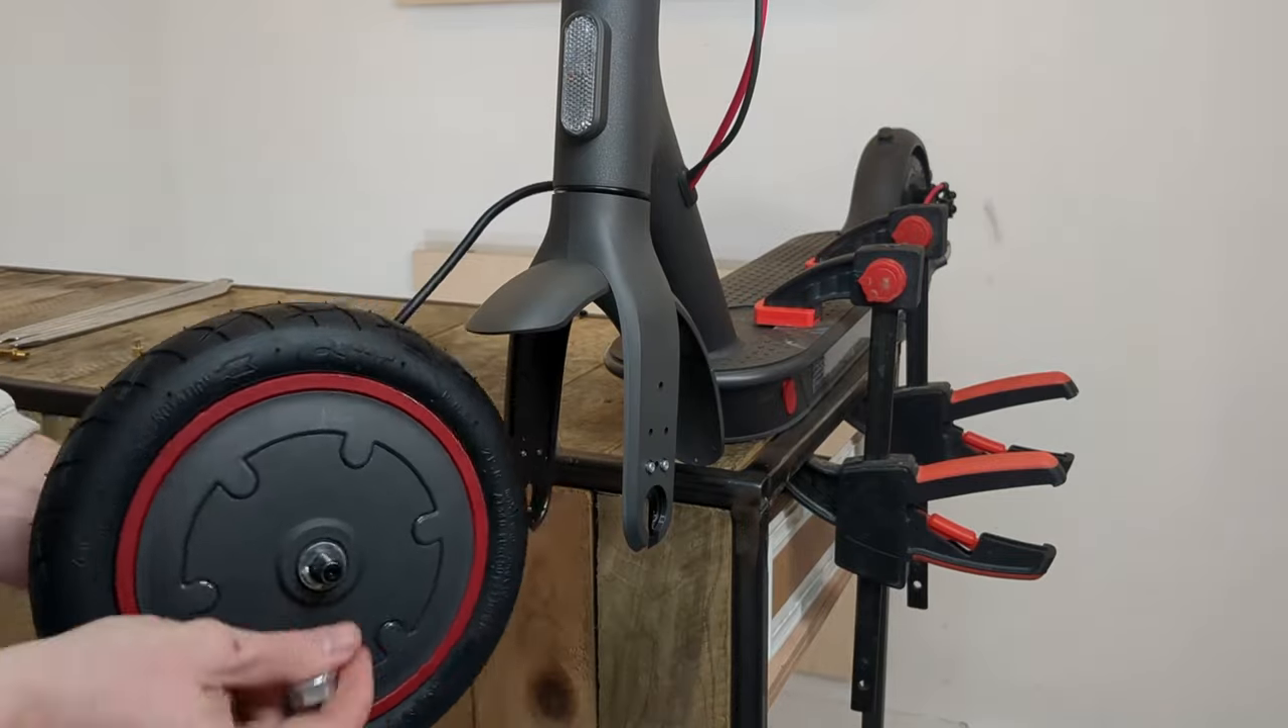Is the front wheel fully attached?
No.